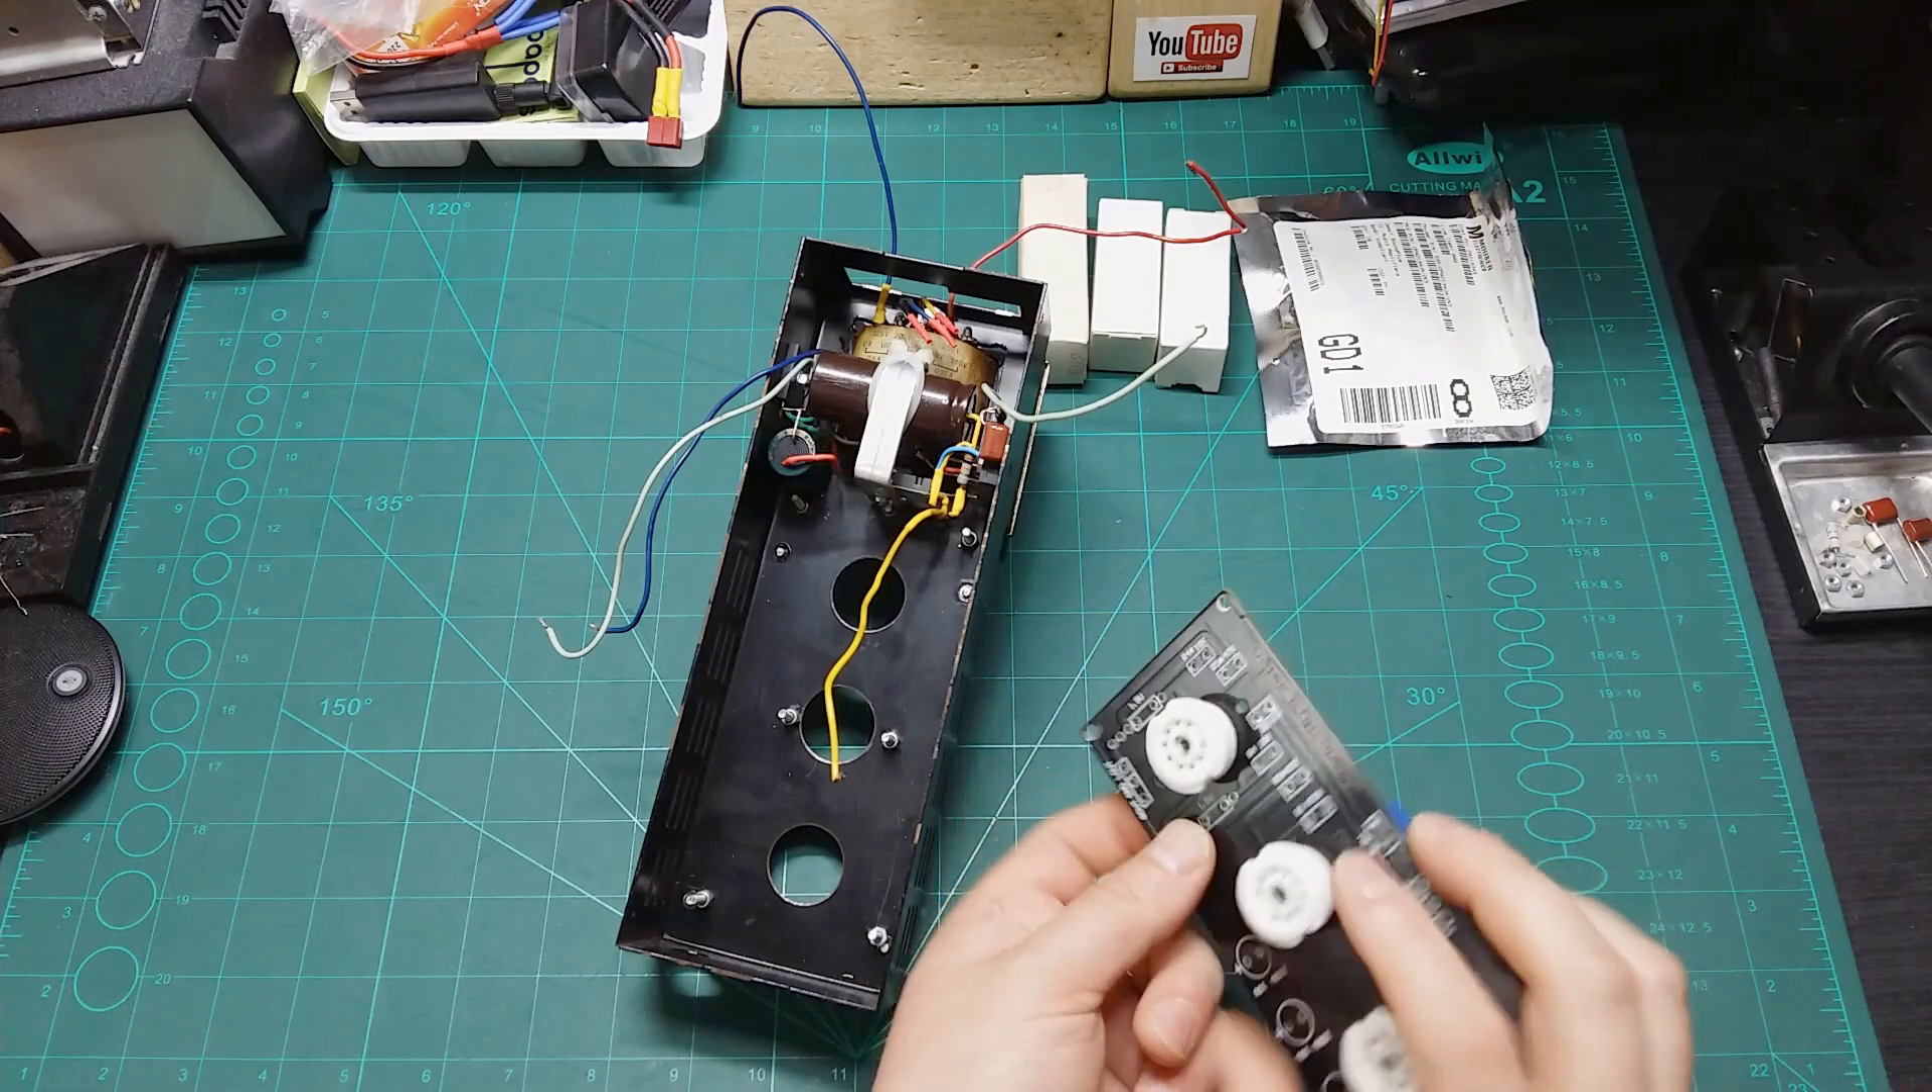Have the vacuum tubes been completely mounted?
No.